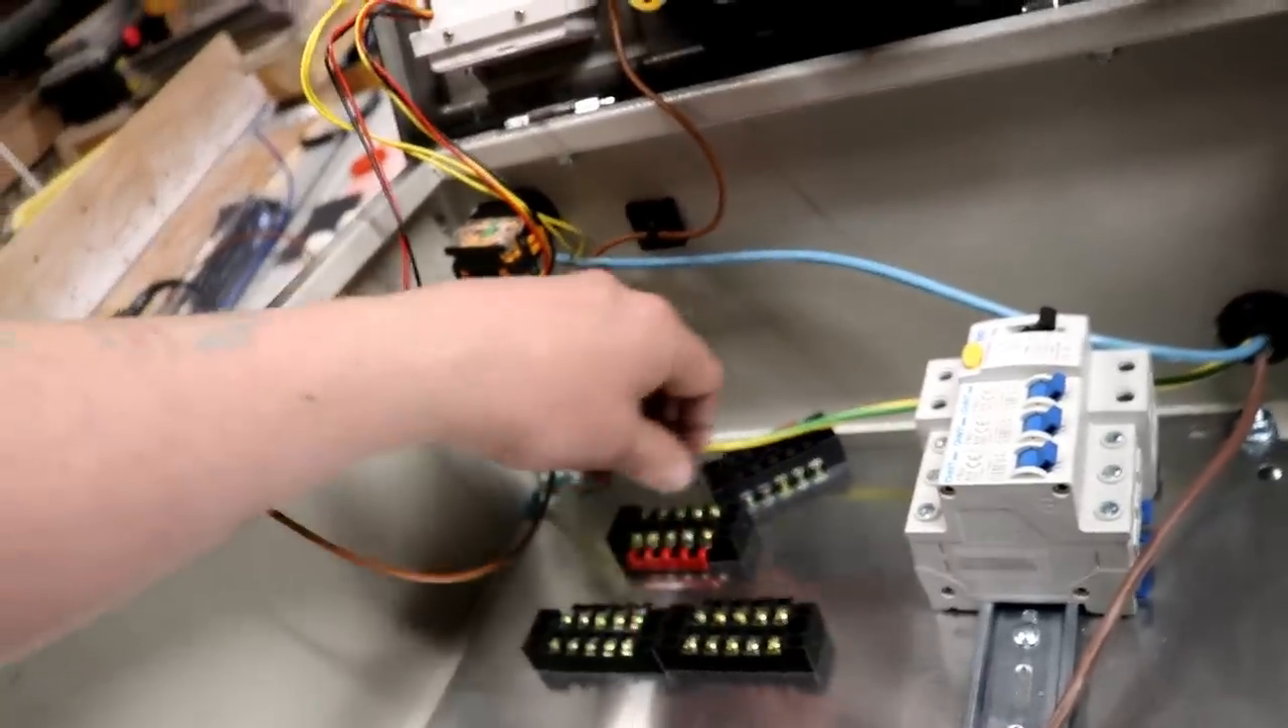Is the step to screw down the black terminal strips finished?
No.